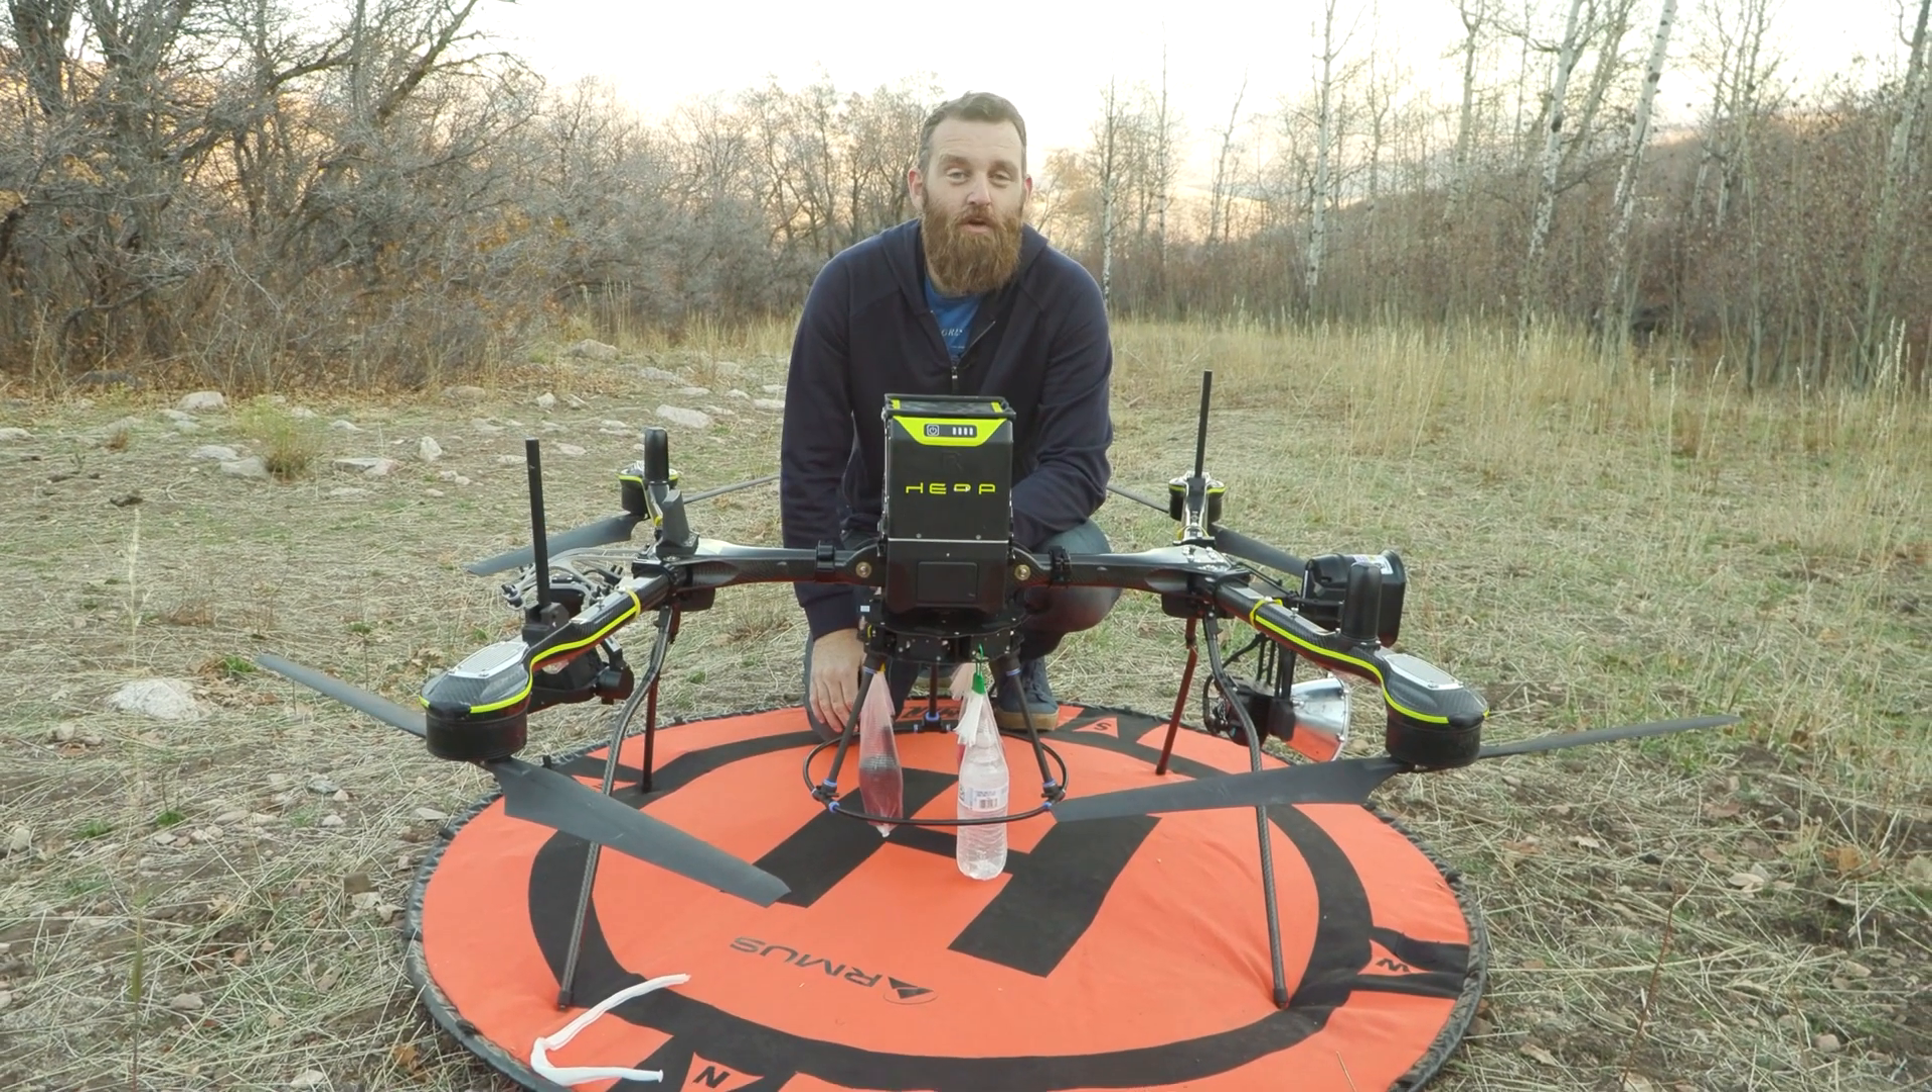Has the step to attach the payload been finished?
Yes.